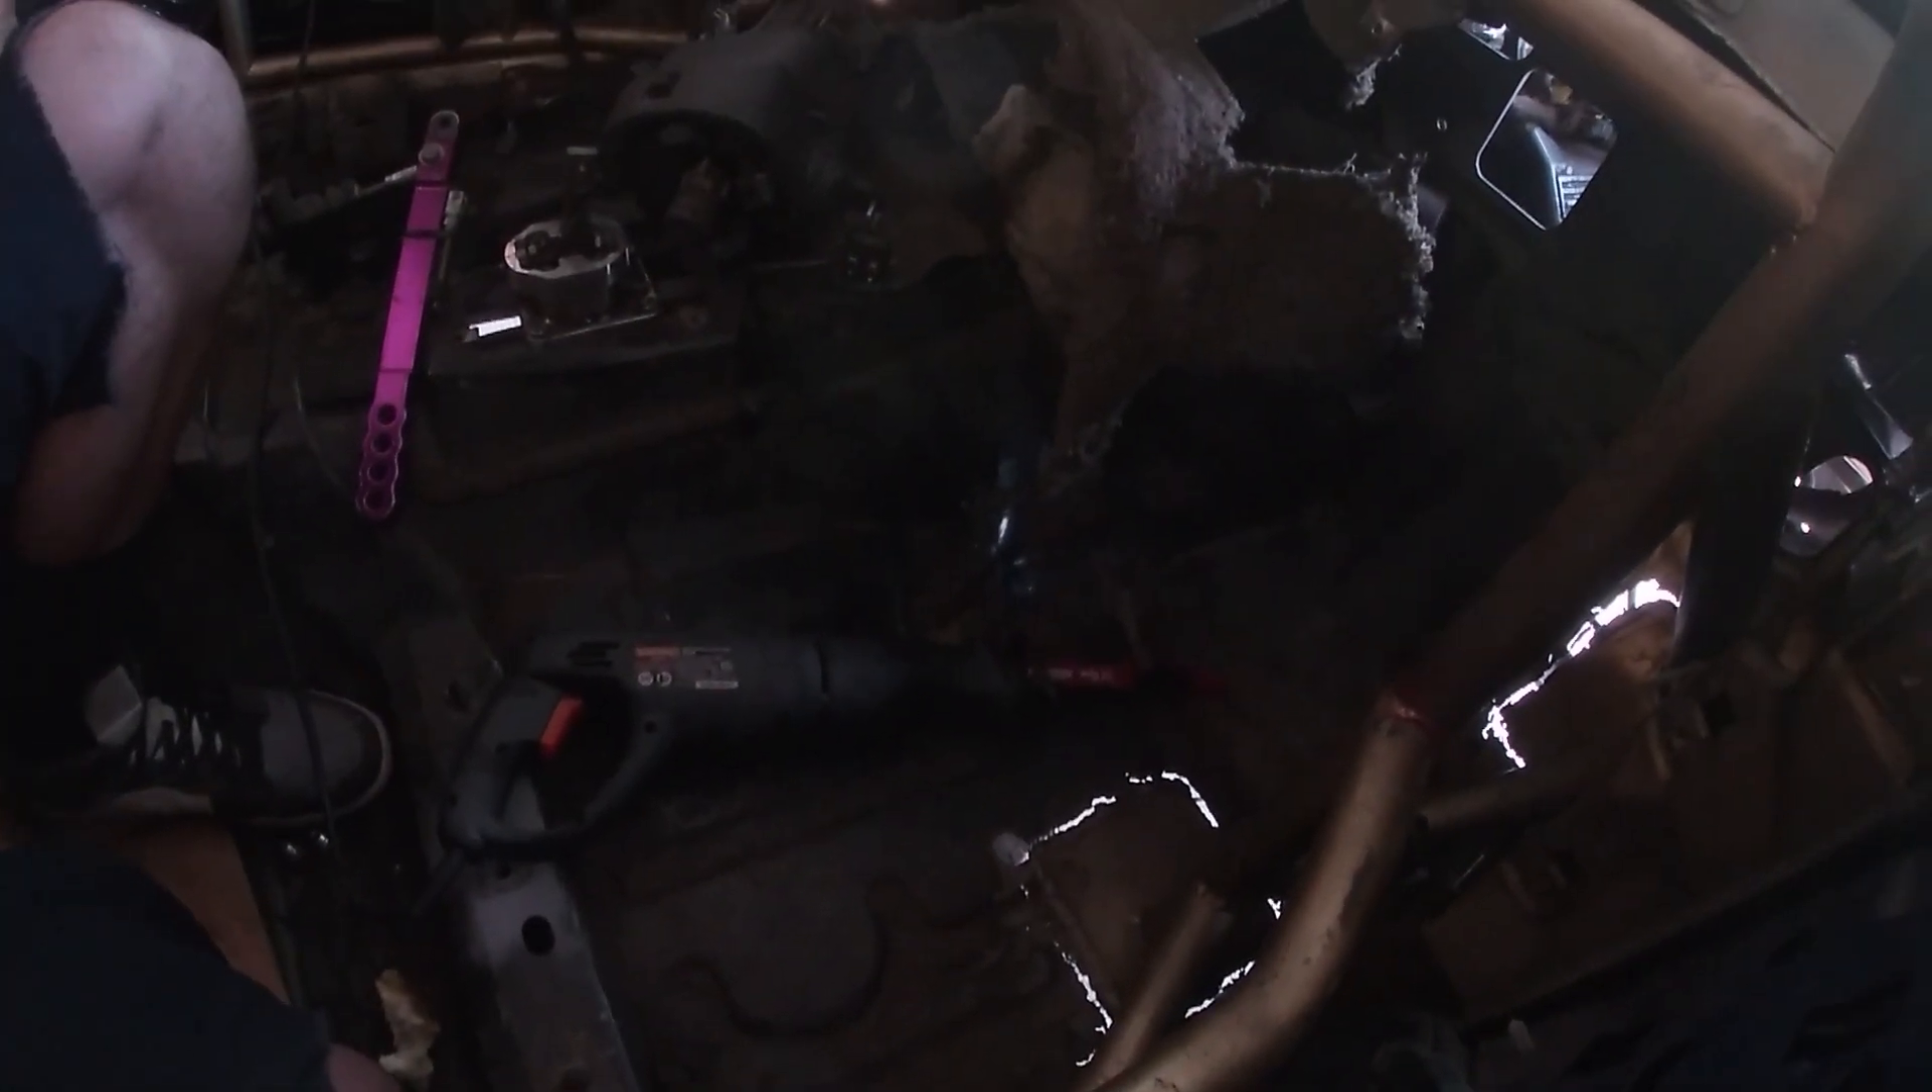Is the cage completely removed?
No.